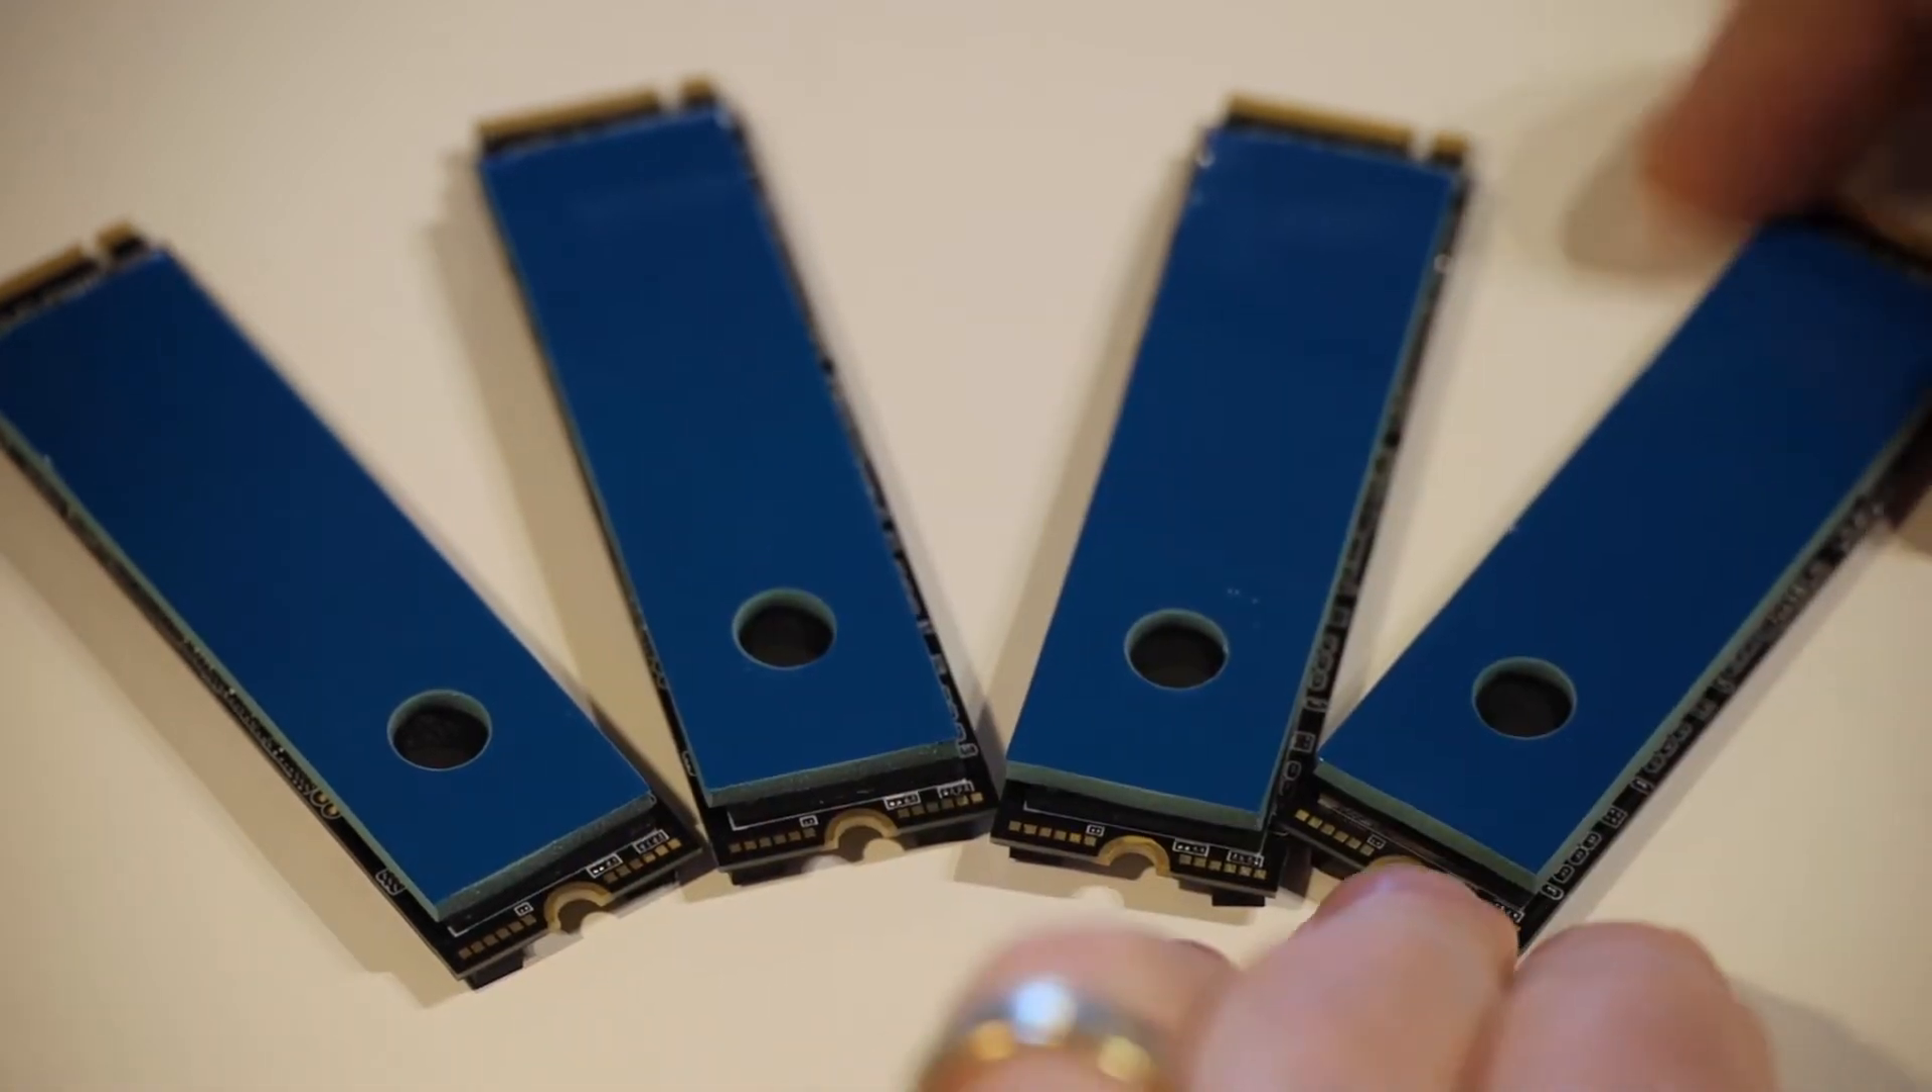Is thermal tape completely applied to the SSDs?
Yes.